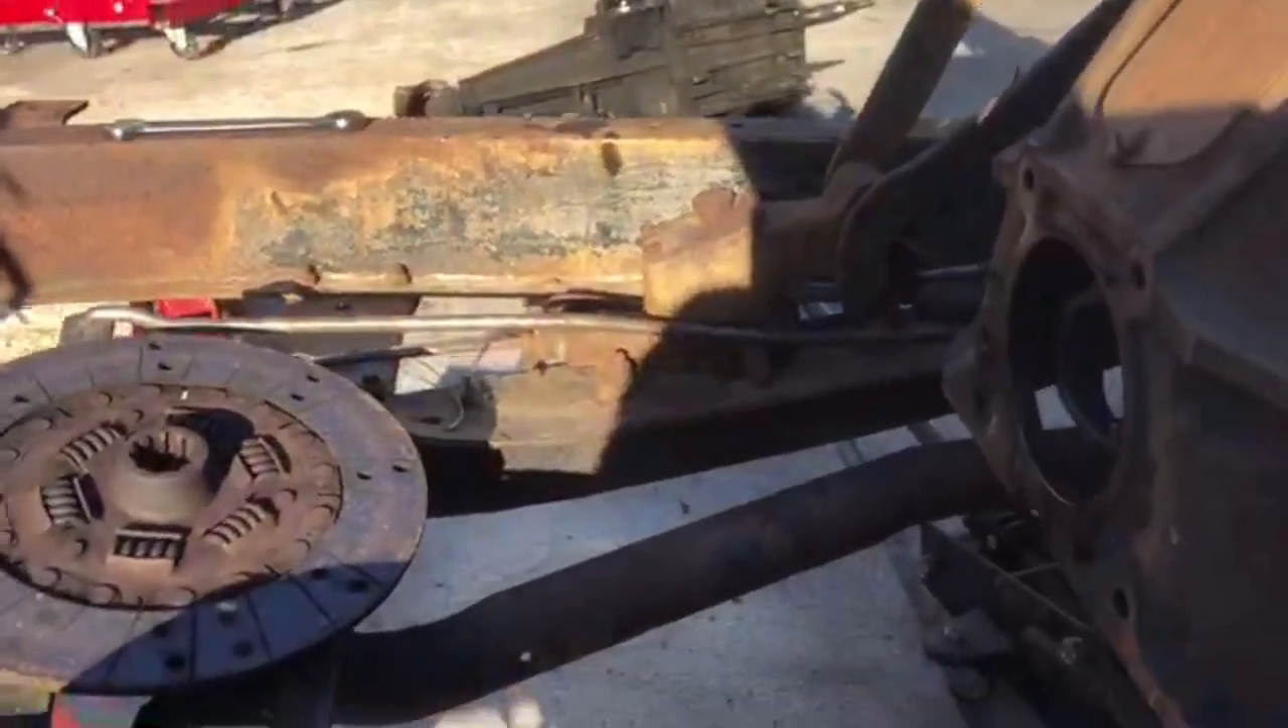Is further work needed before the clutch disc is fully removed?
No.